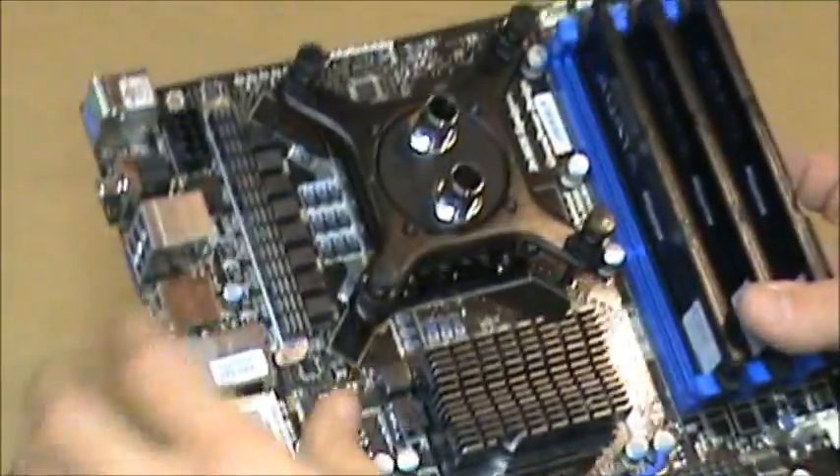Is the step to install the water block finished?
Yes.